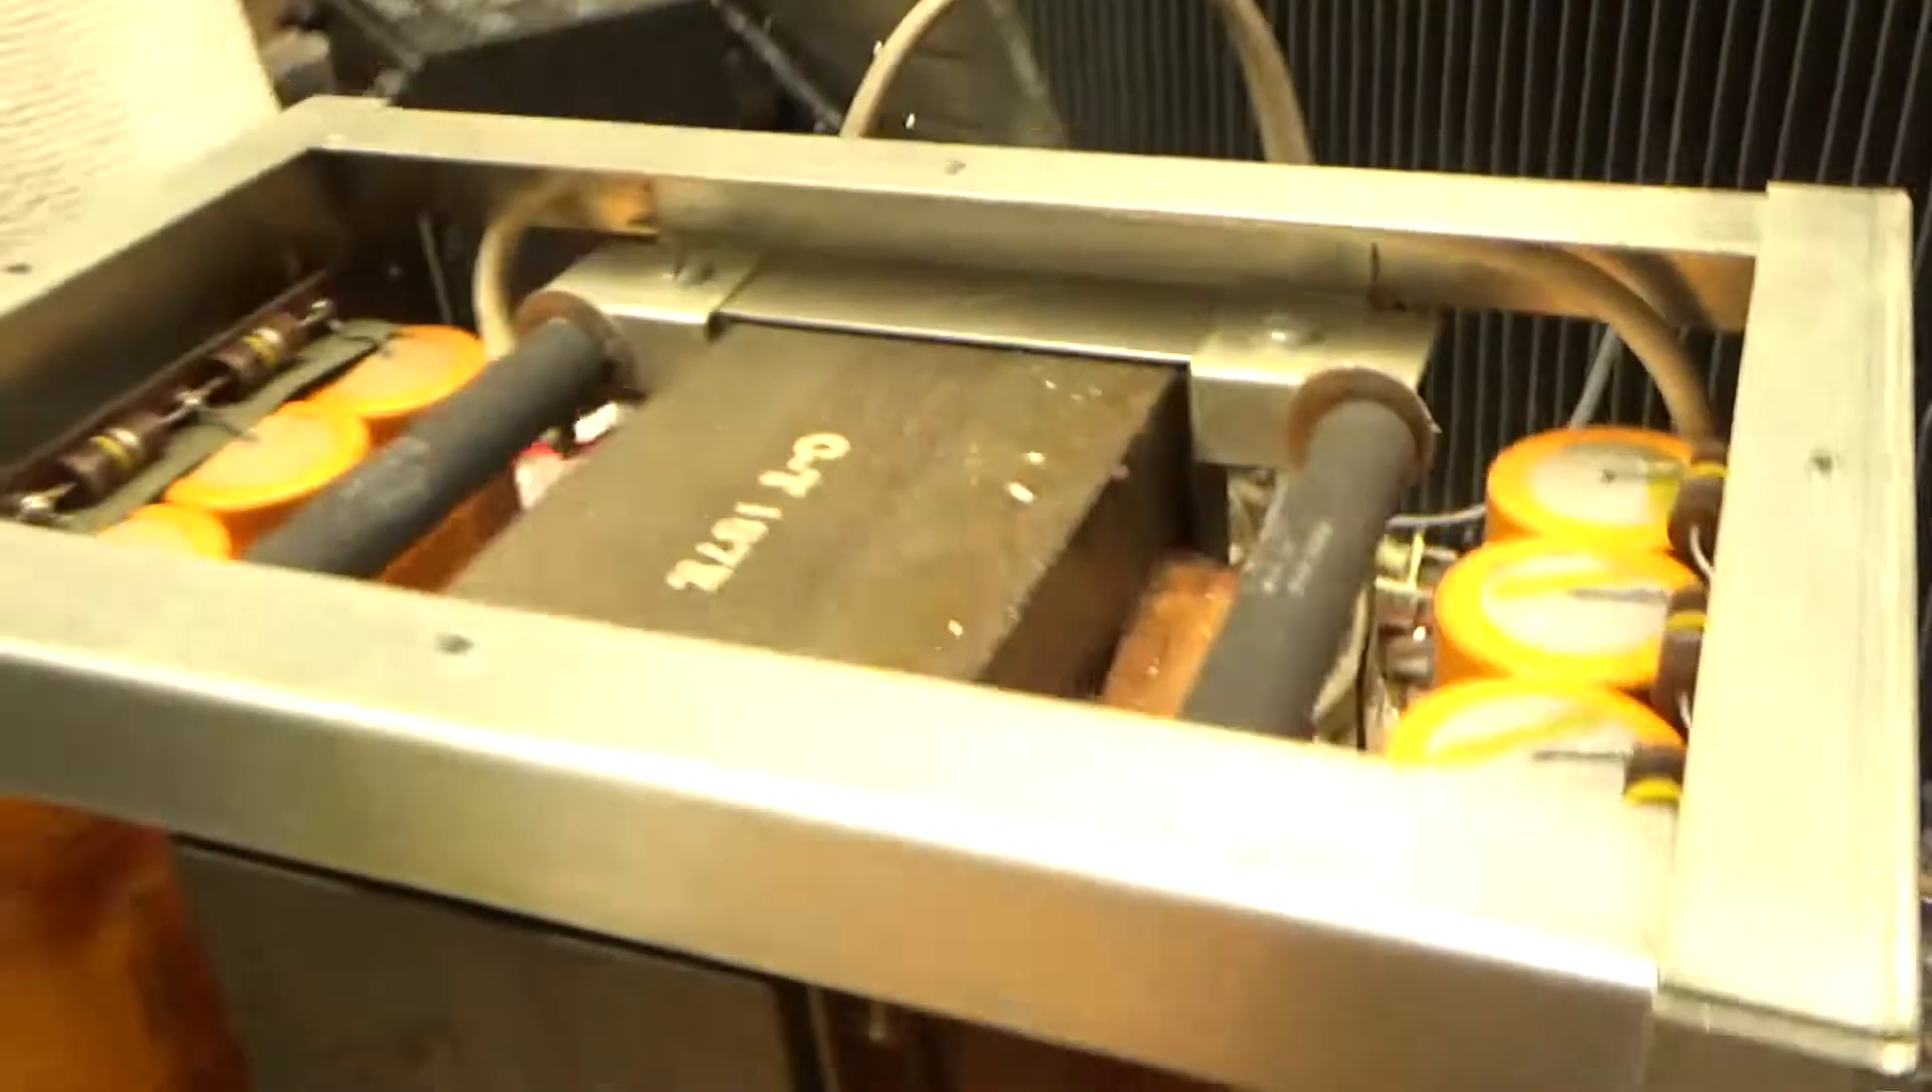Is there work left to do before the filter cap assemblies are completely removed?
Yes.